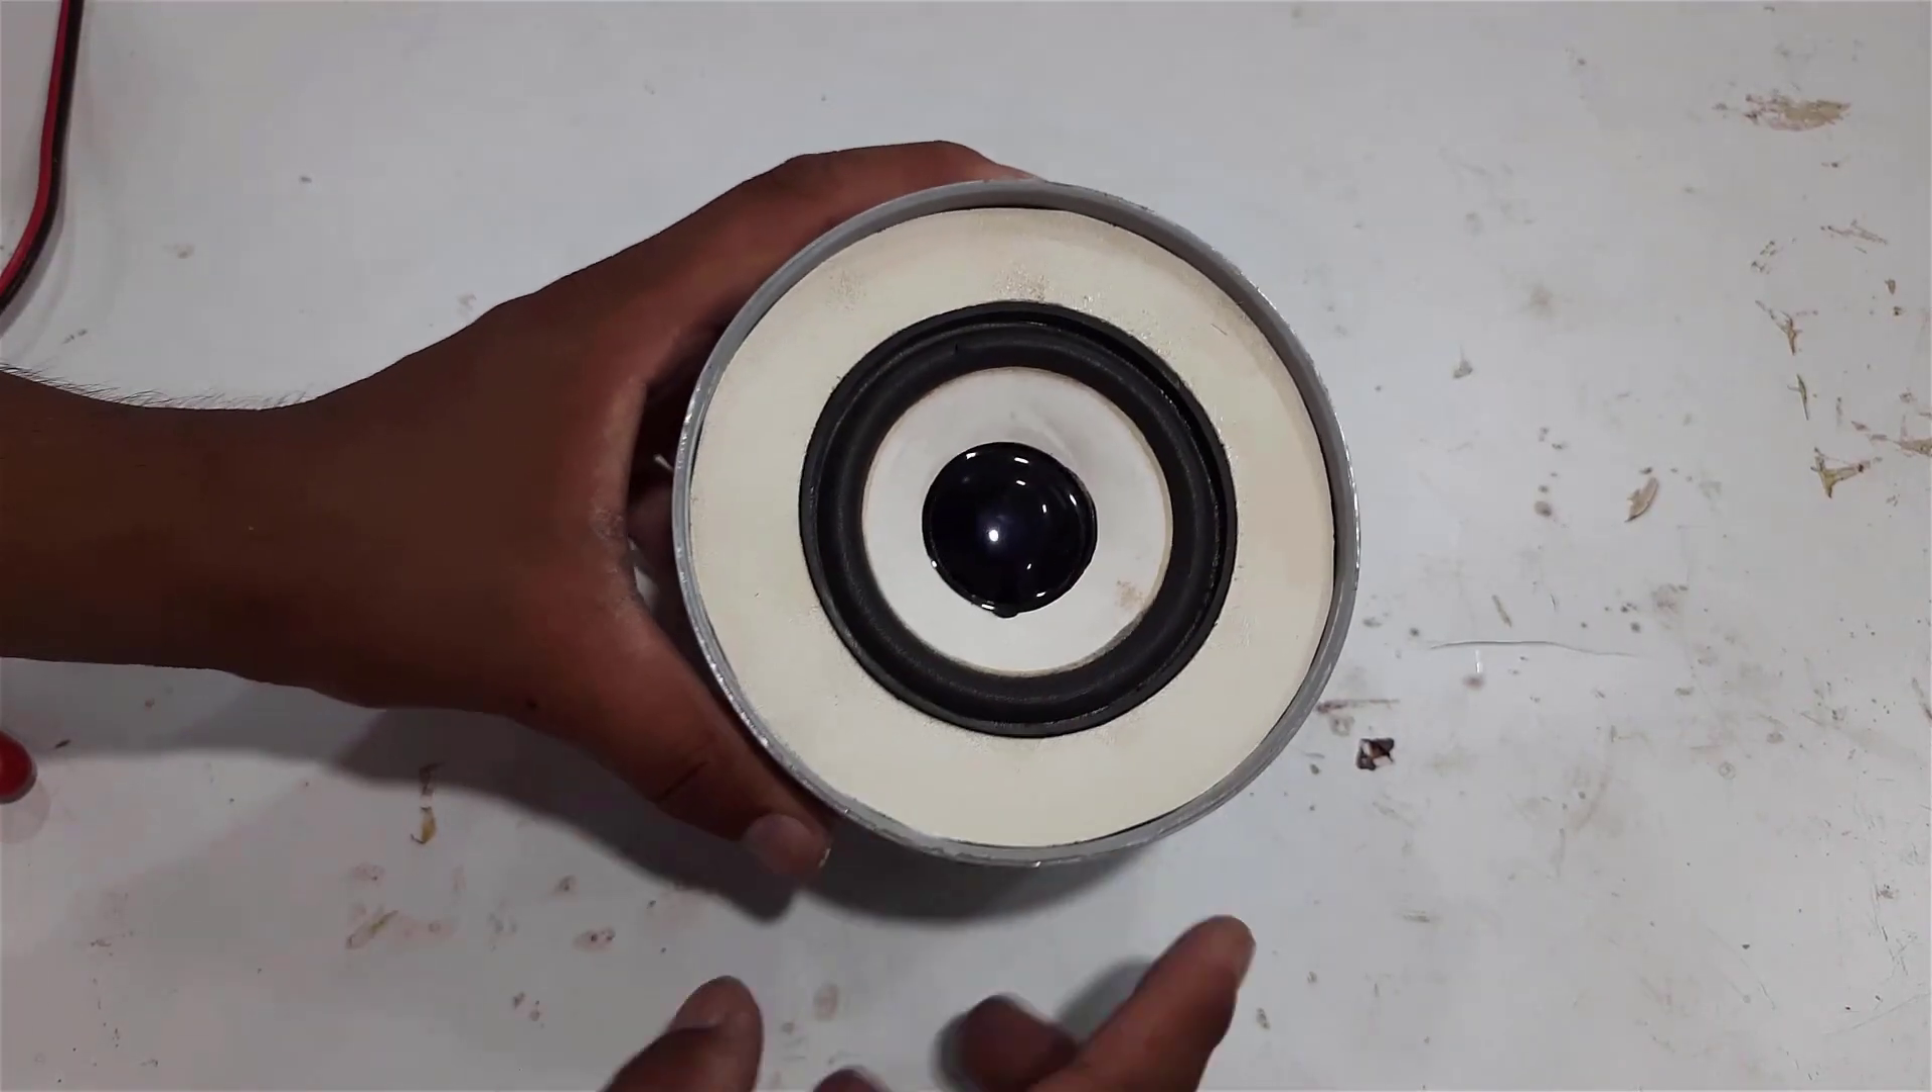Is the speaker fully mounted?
Yes.